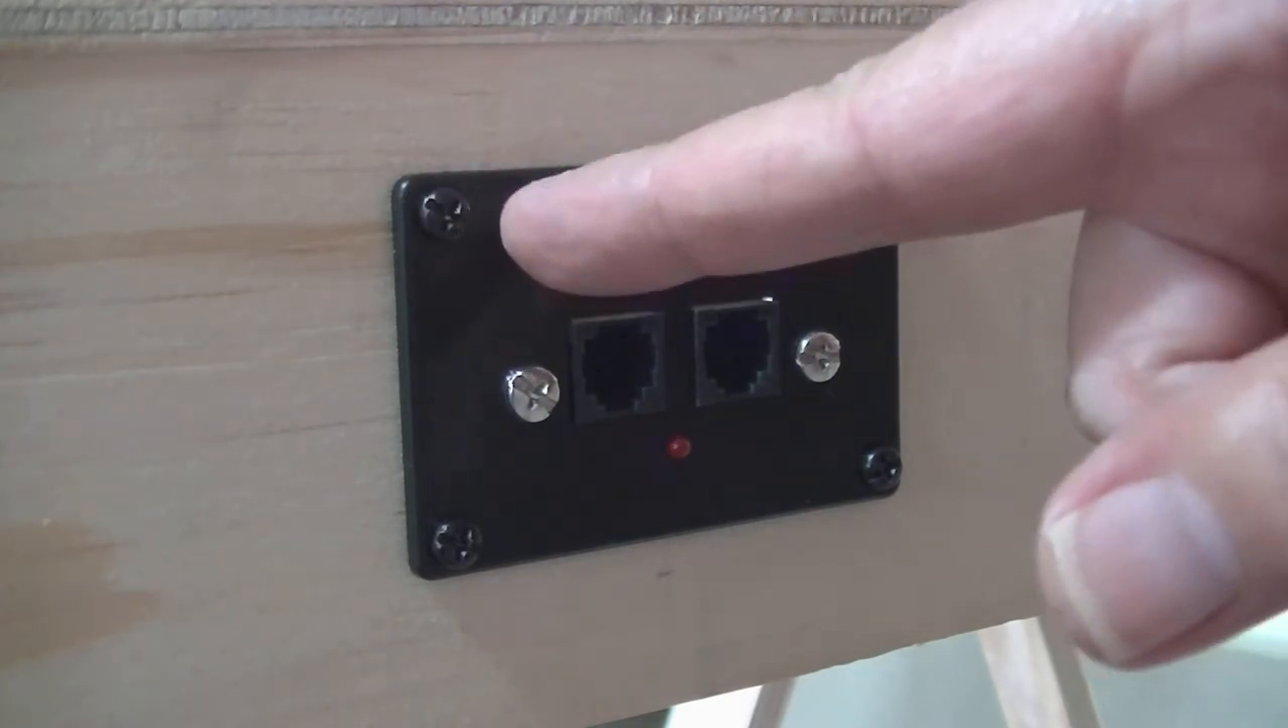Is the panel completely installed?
Yes.